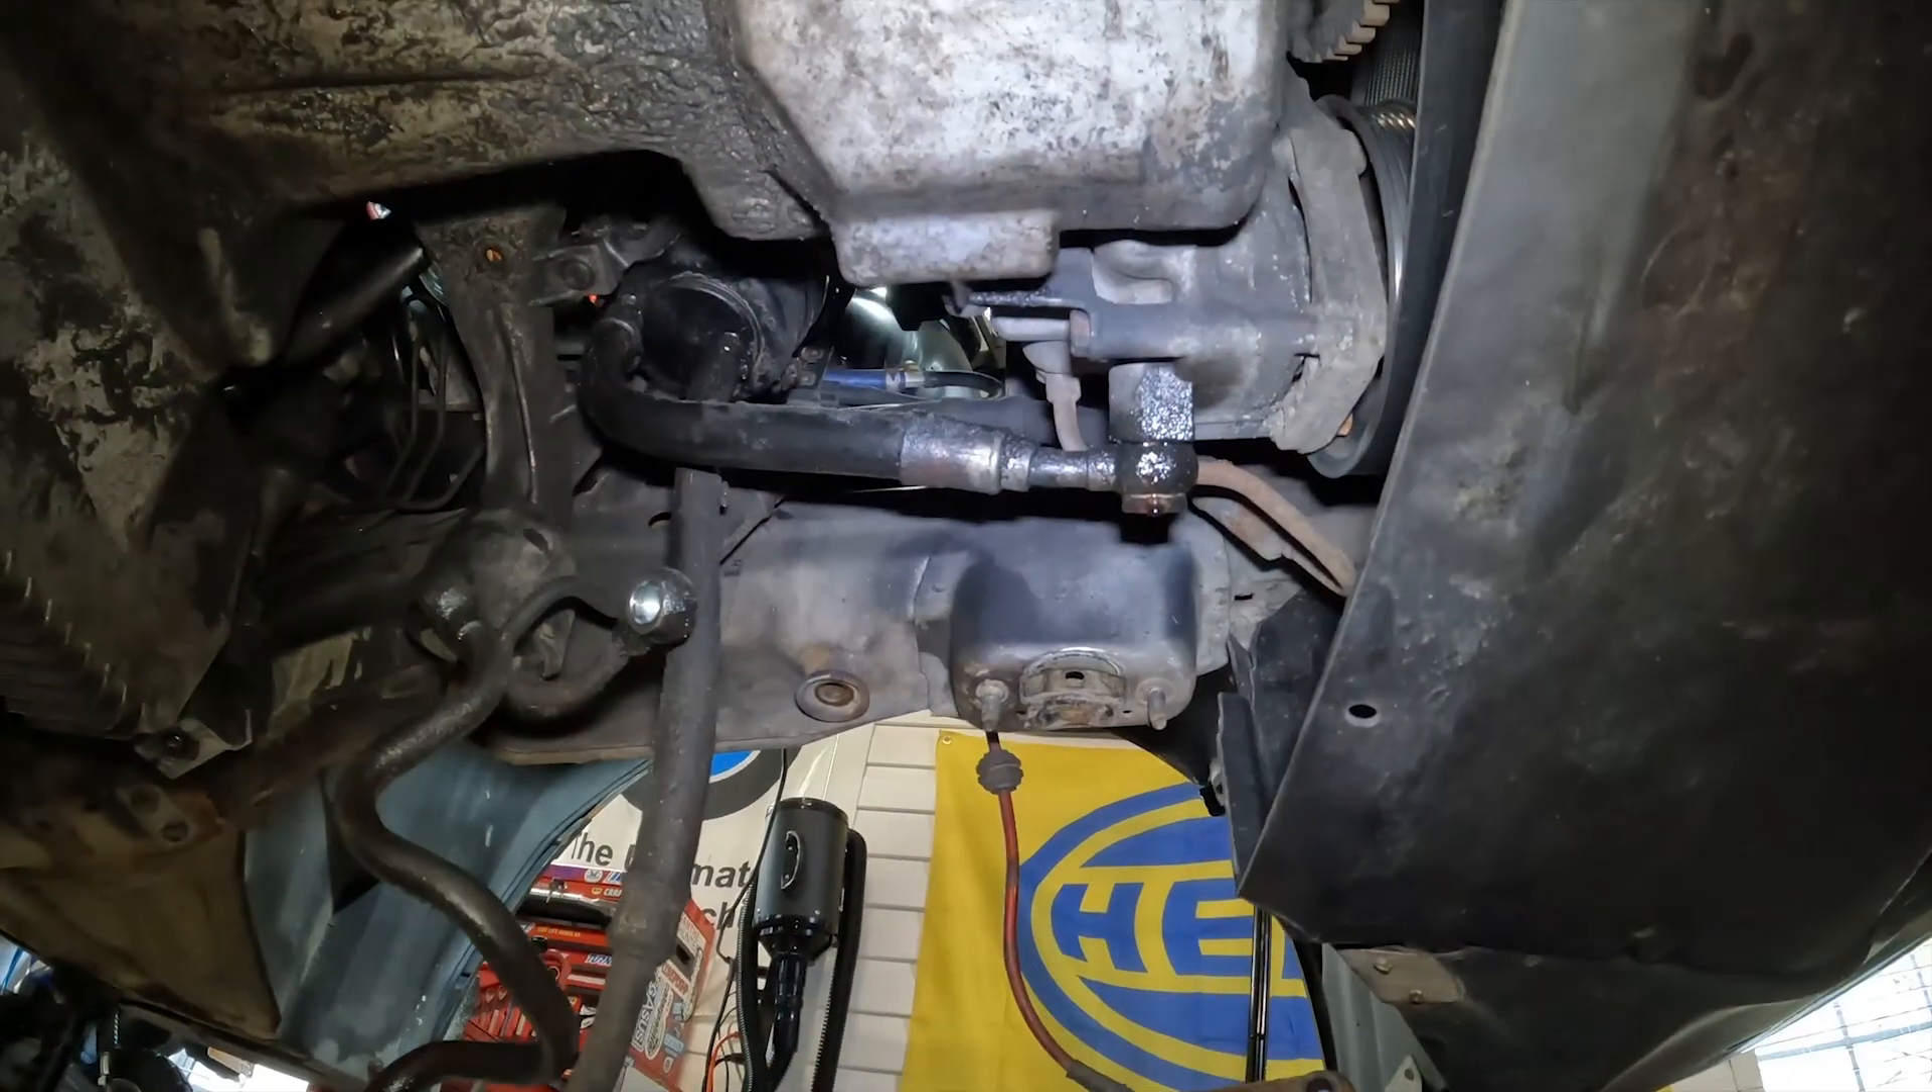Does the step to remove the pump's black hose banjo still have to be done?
Yes.